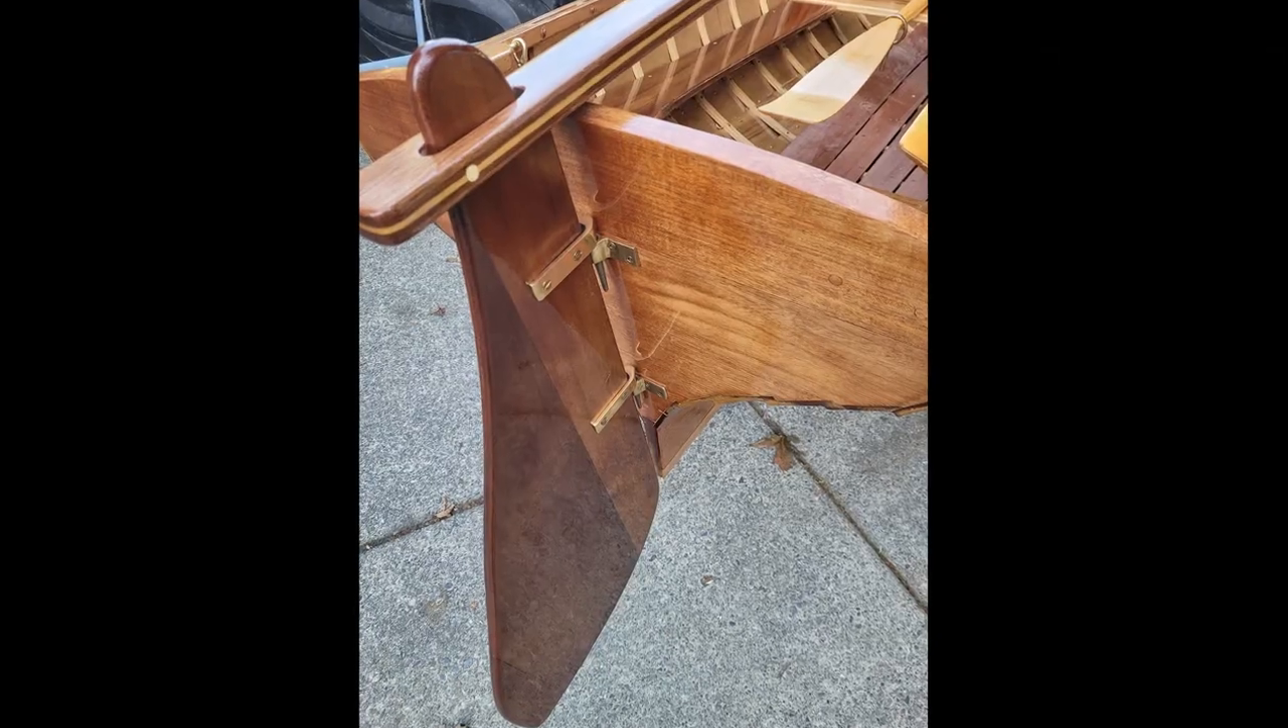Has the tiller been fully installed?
Yes.